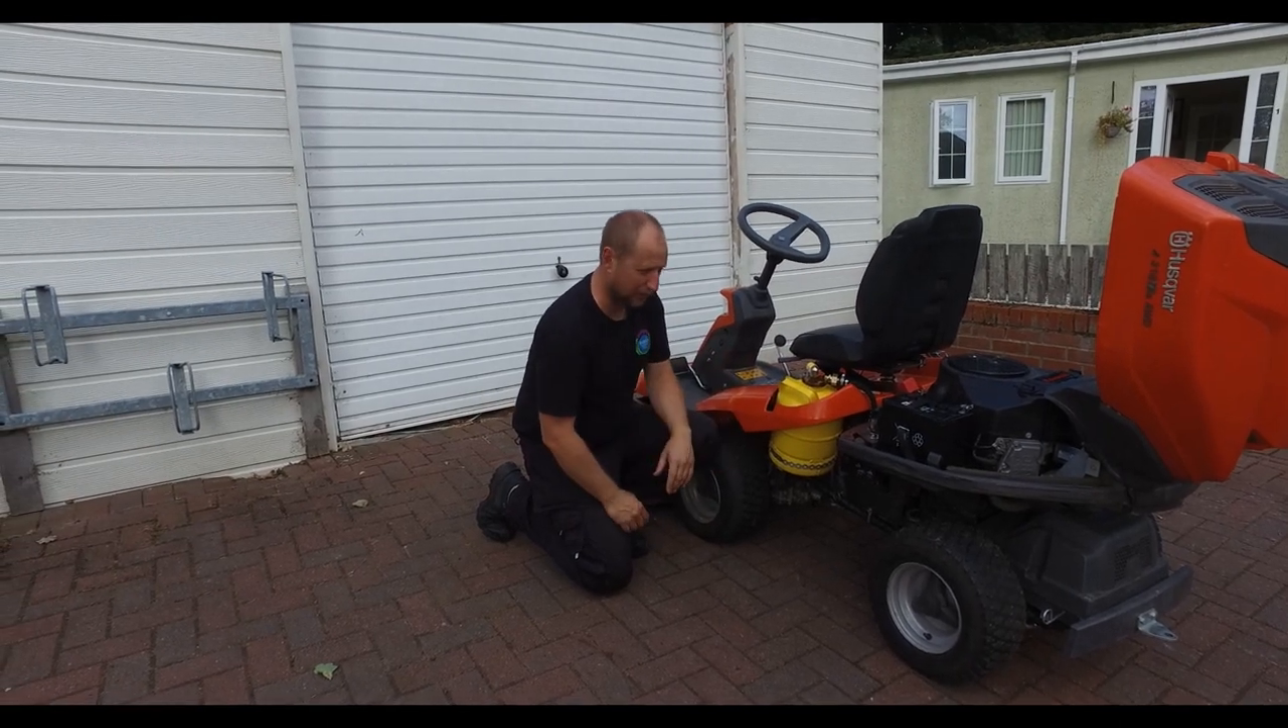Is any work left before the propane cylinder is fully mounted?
No.